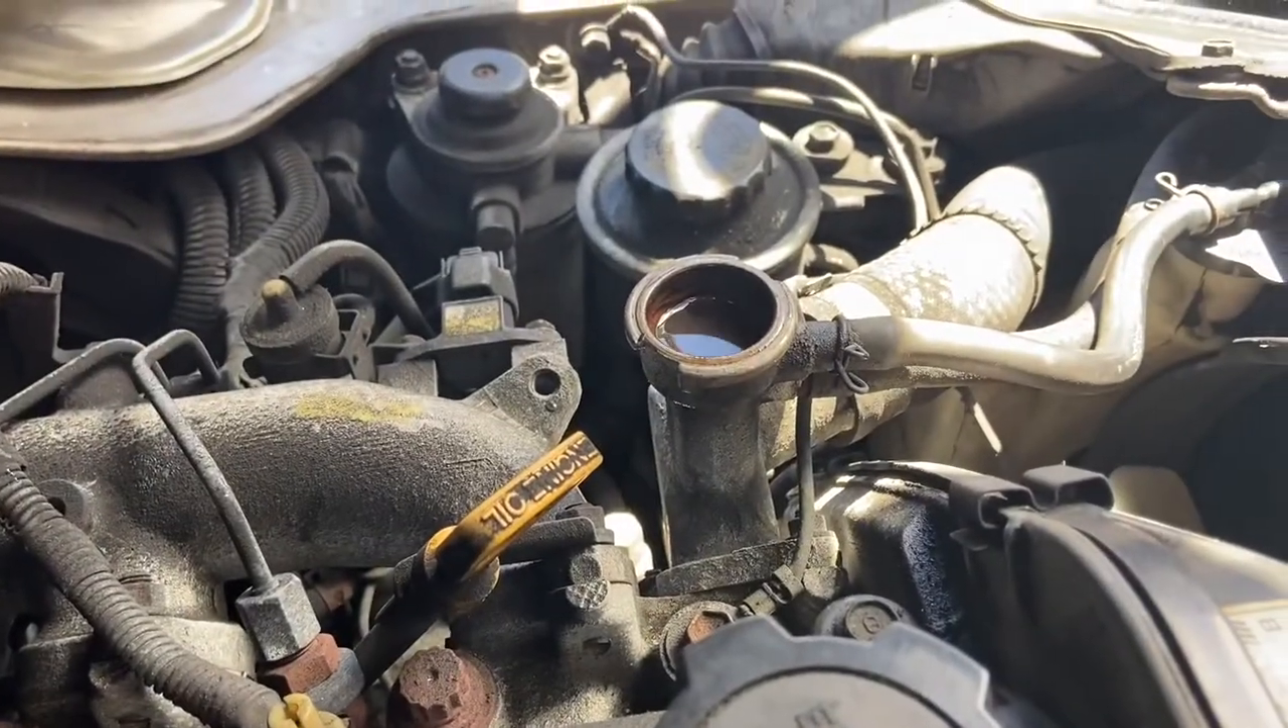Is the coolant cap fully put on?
No.